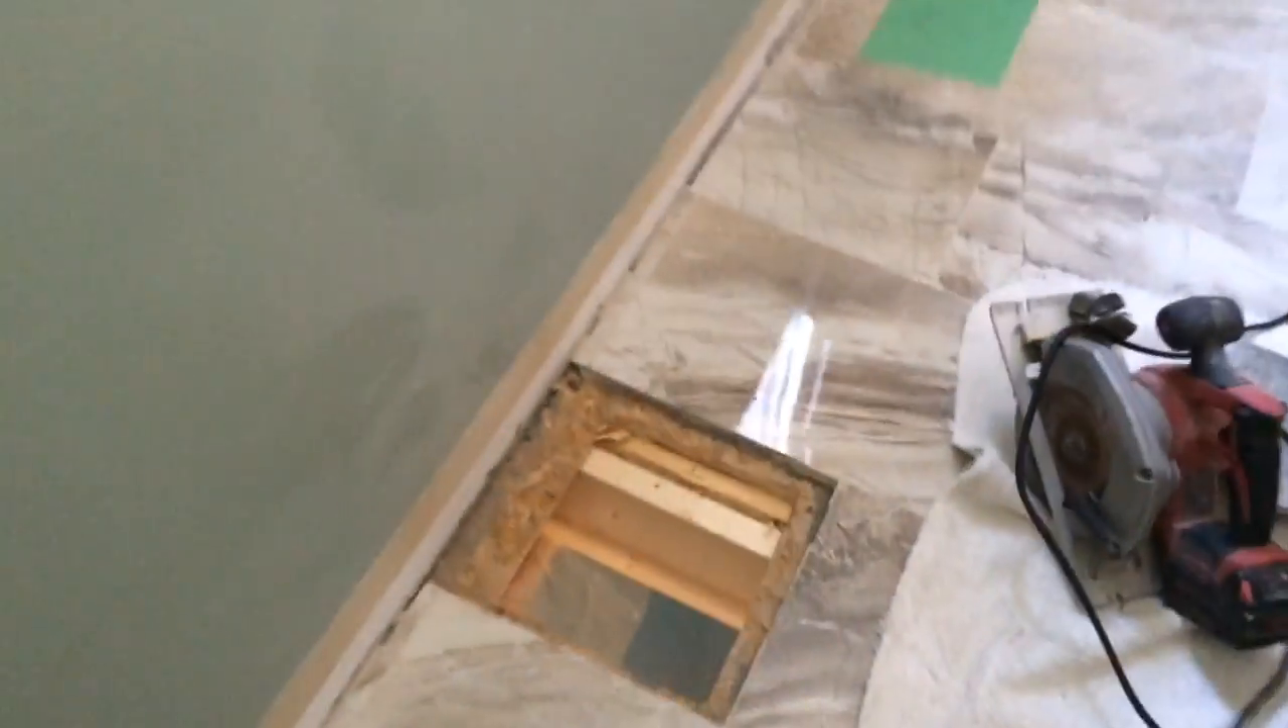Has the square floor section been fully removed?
Yes.